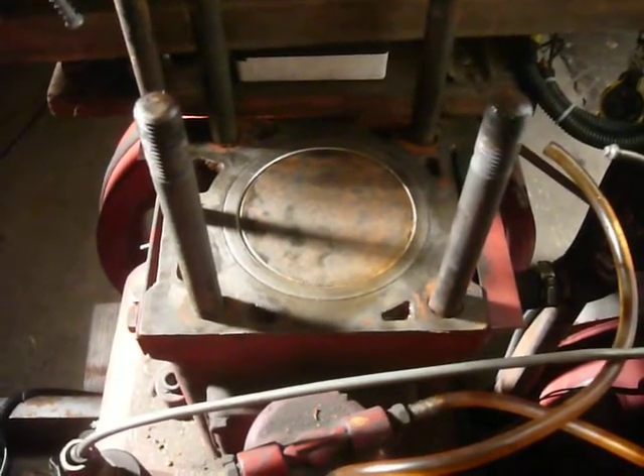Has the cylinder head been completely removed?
Yes.